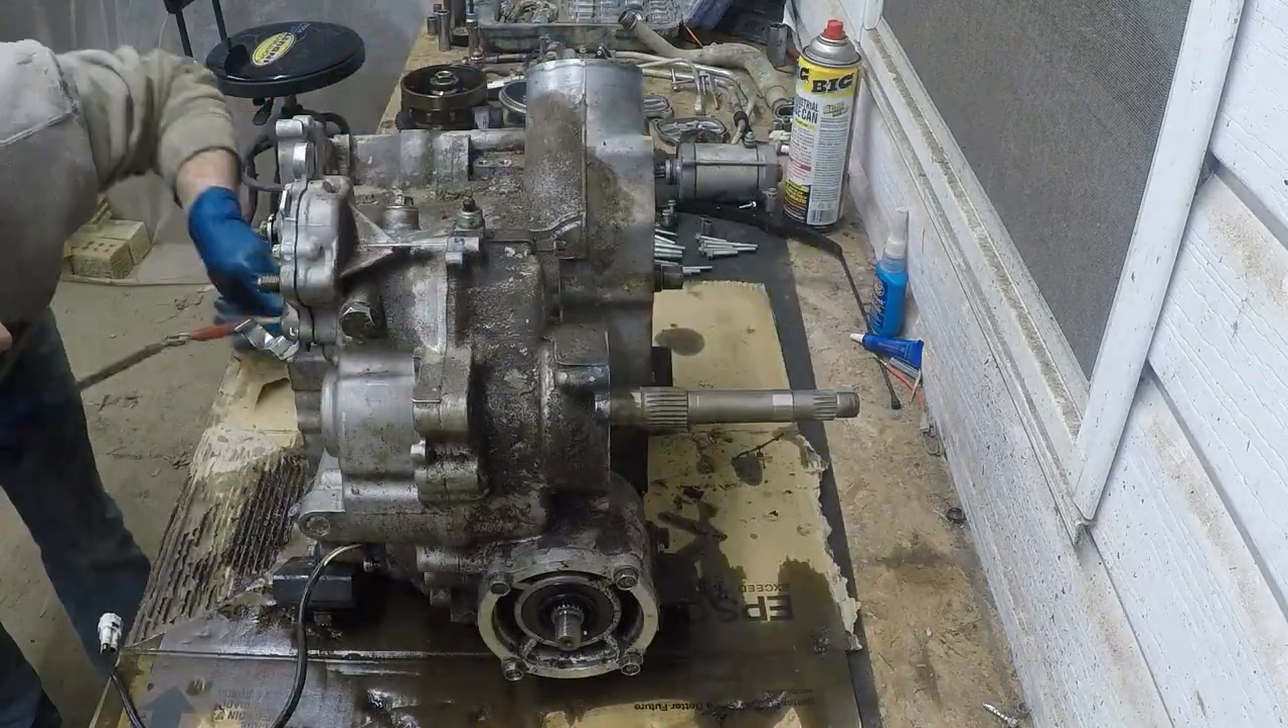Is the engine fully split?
No.